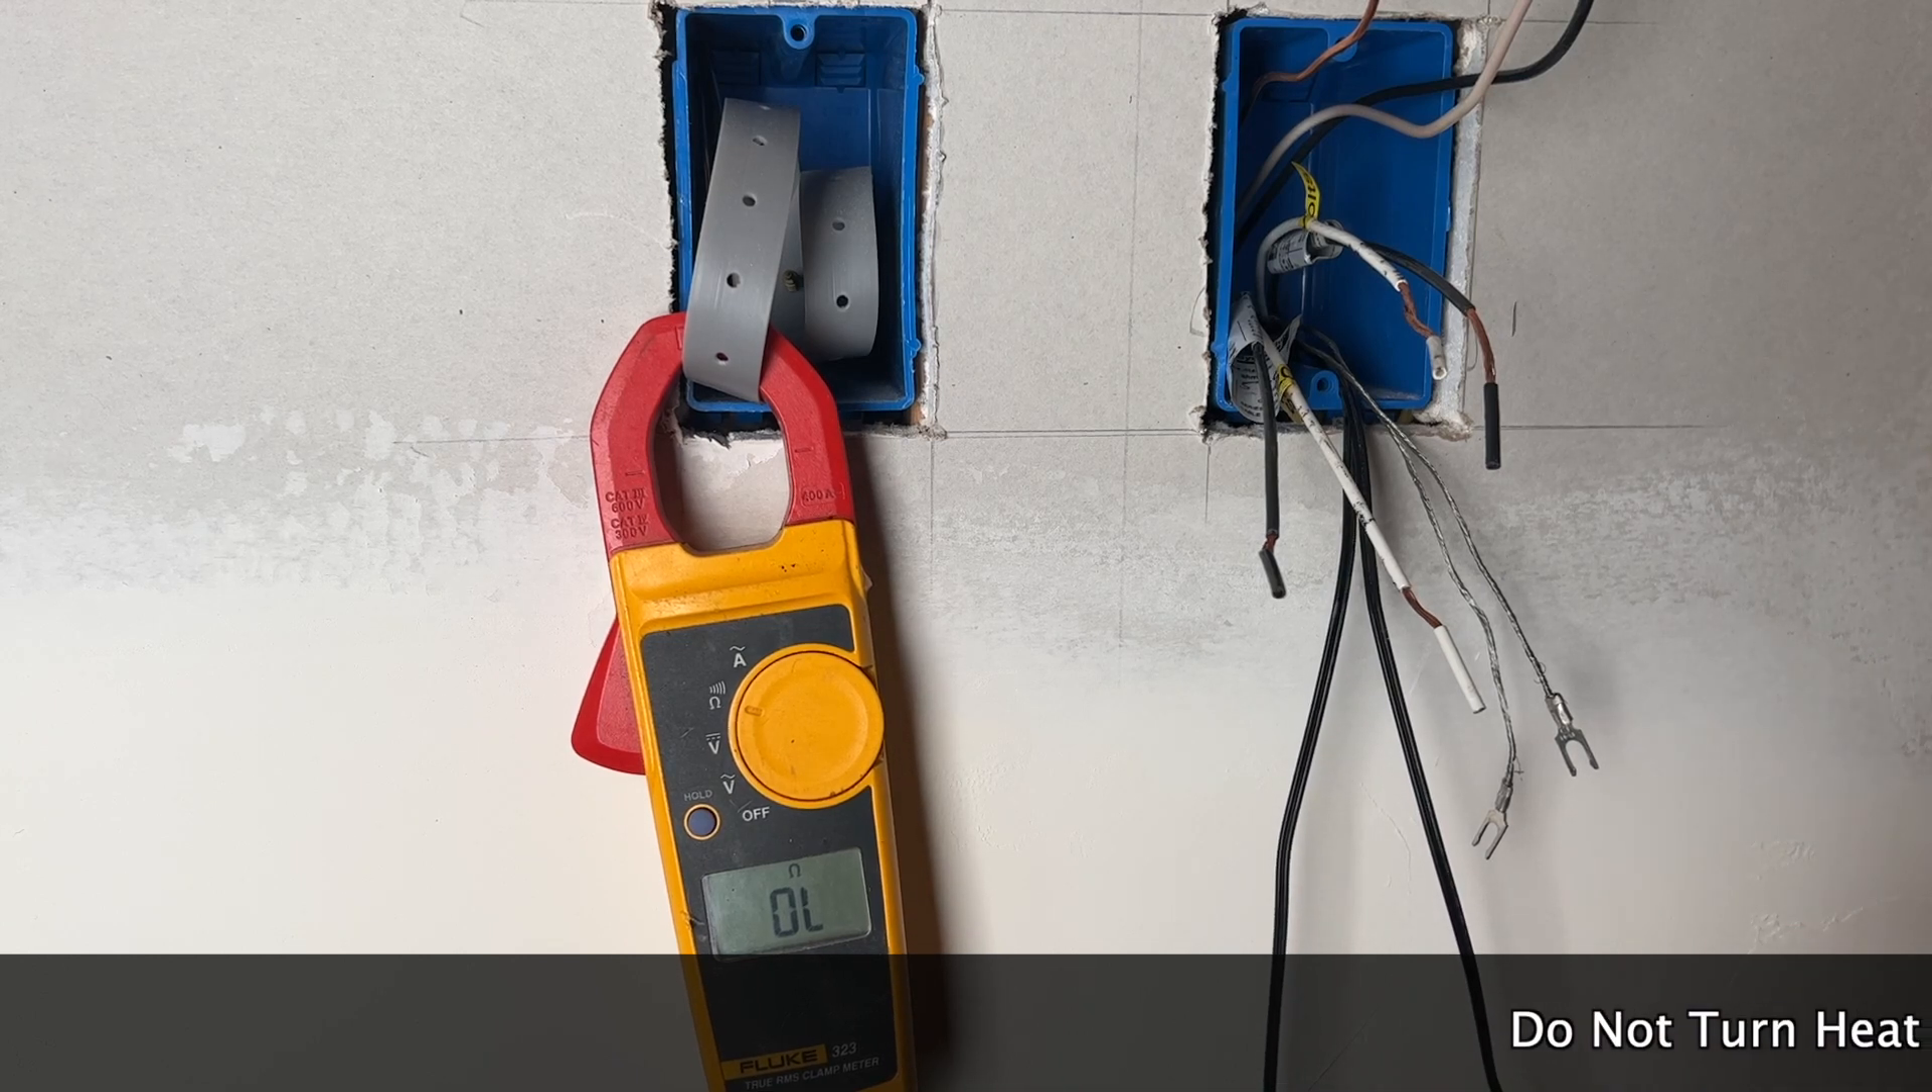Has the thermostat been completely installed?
No.